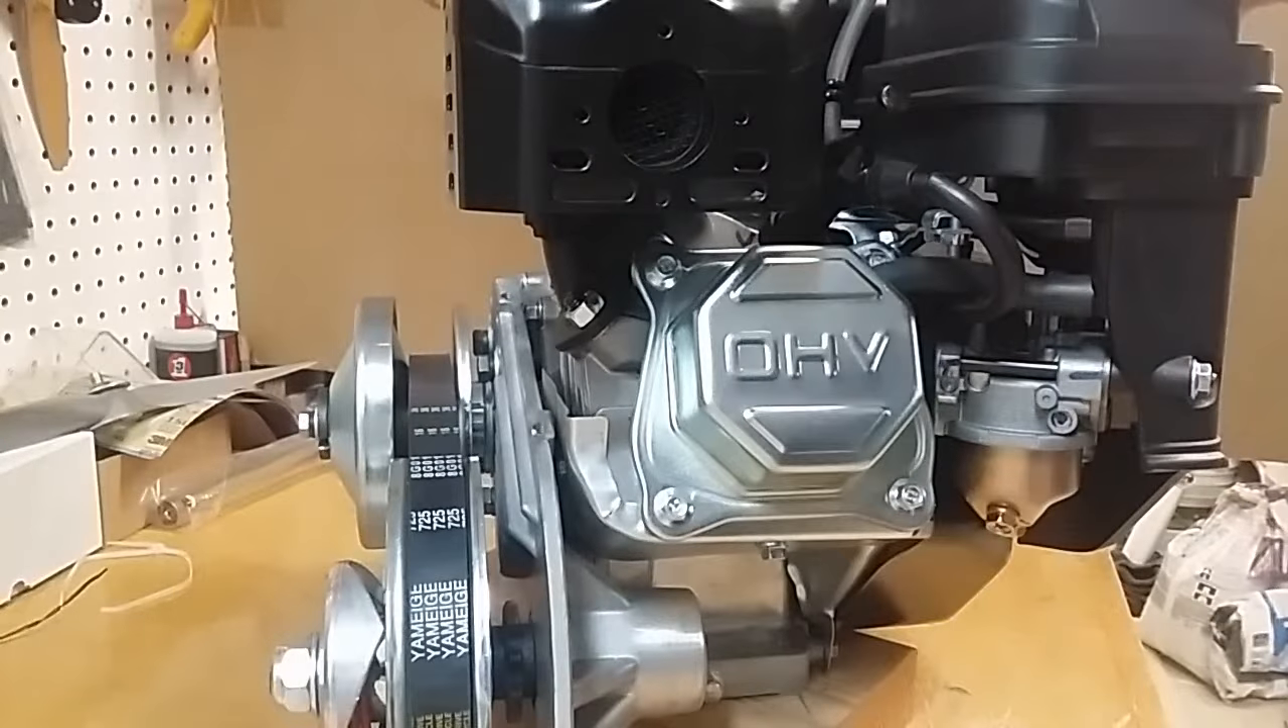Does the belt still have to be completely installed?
No.